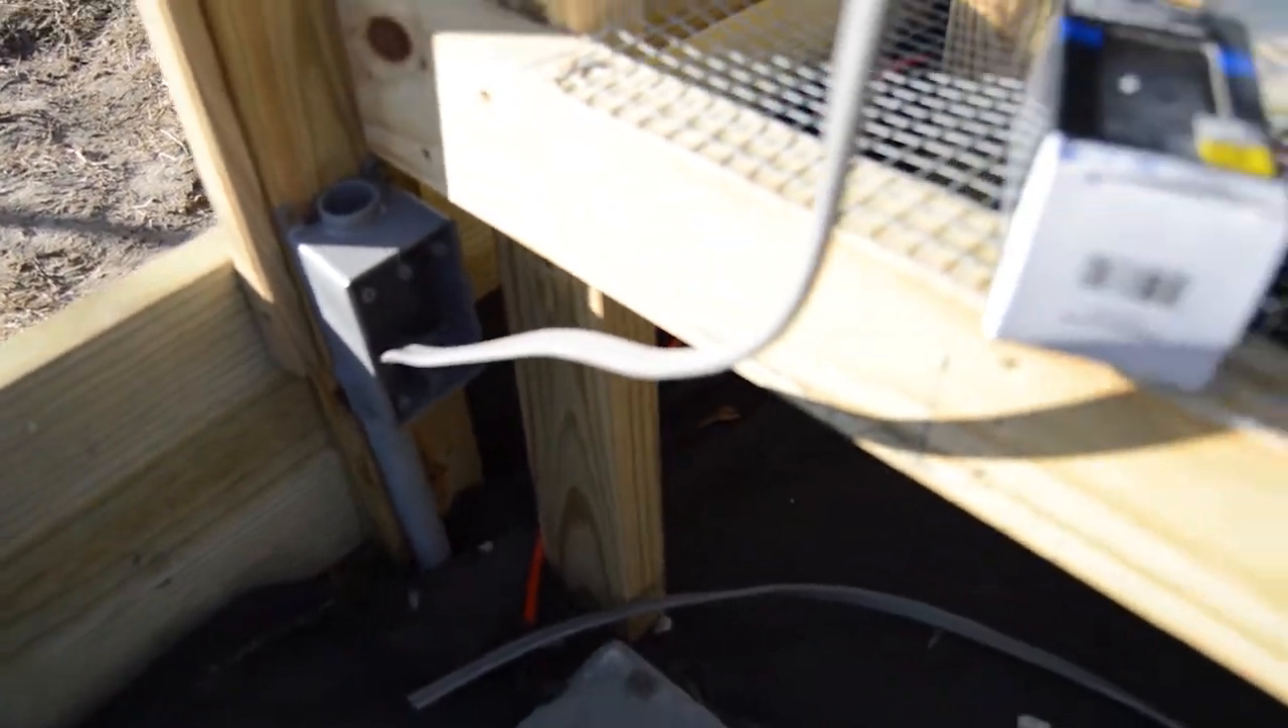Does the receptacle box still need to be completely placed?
No.